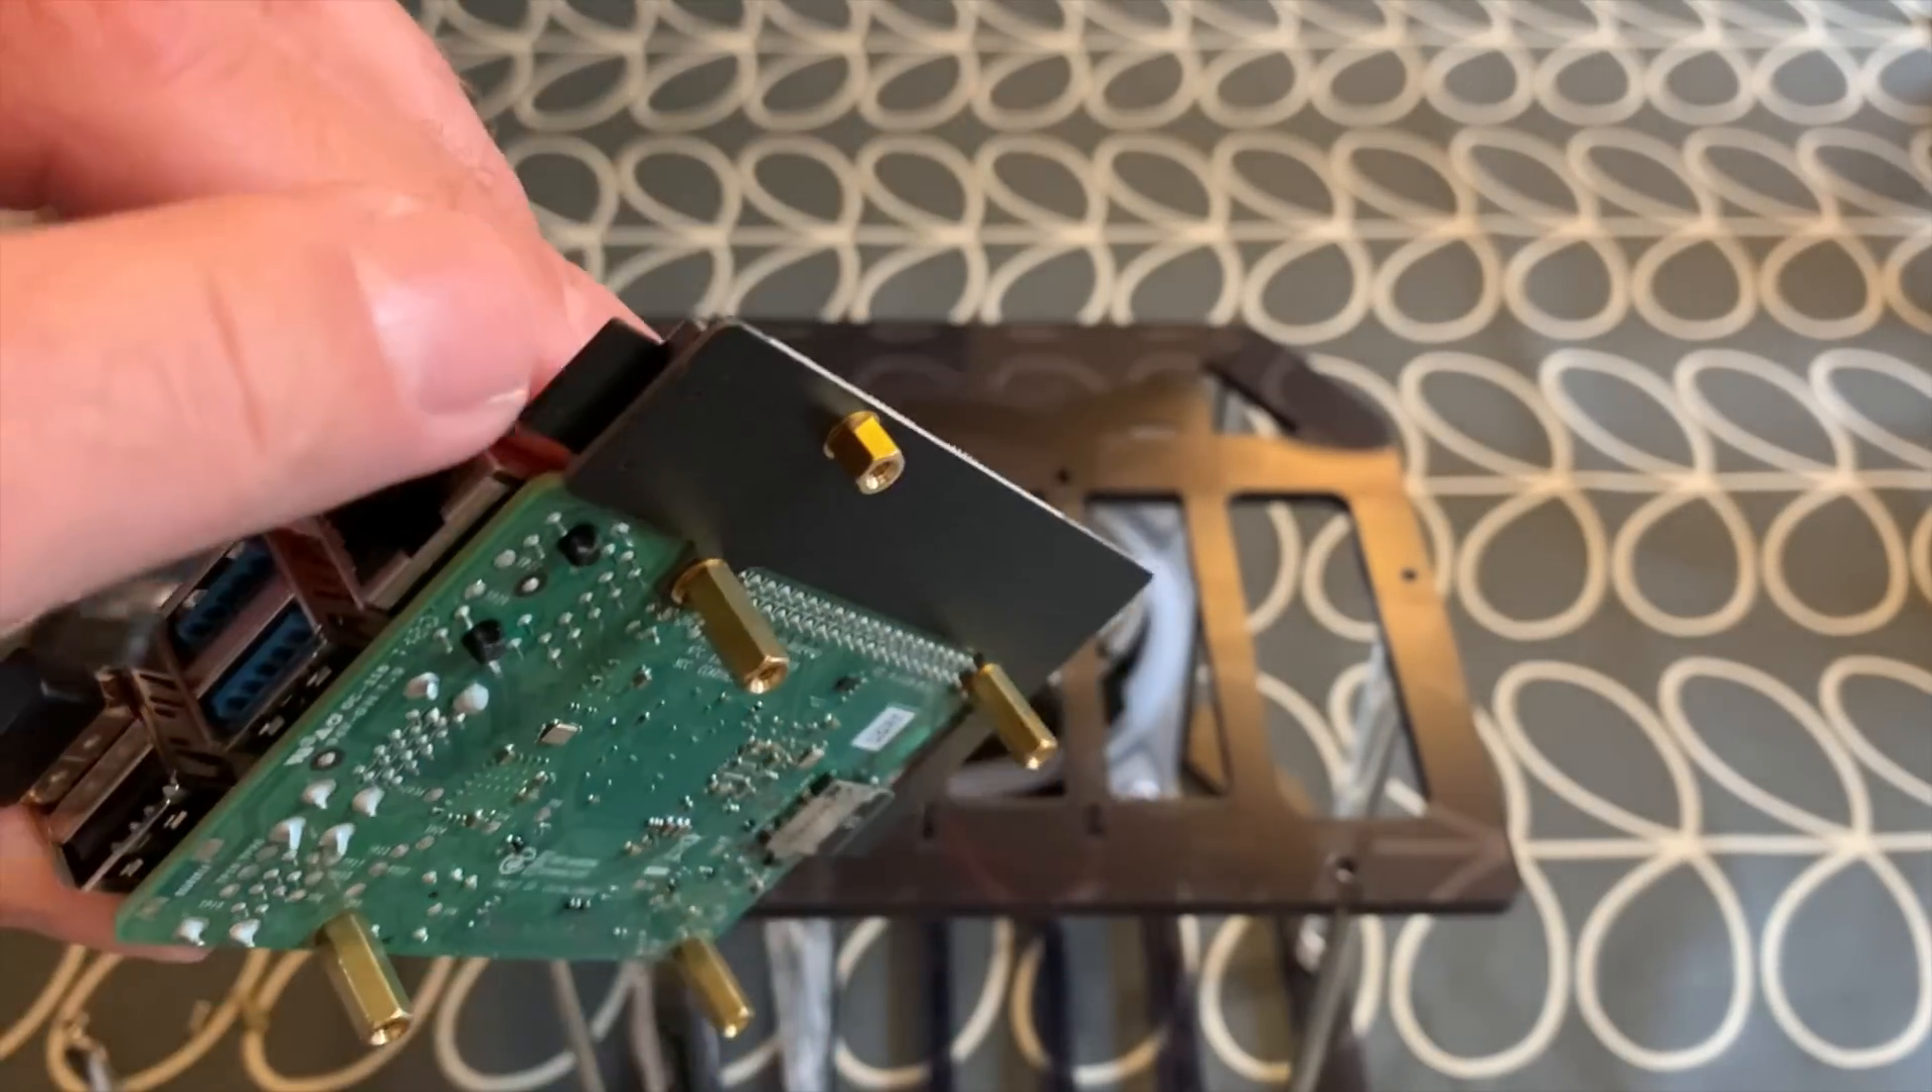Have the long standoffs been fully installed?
Yes.